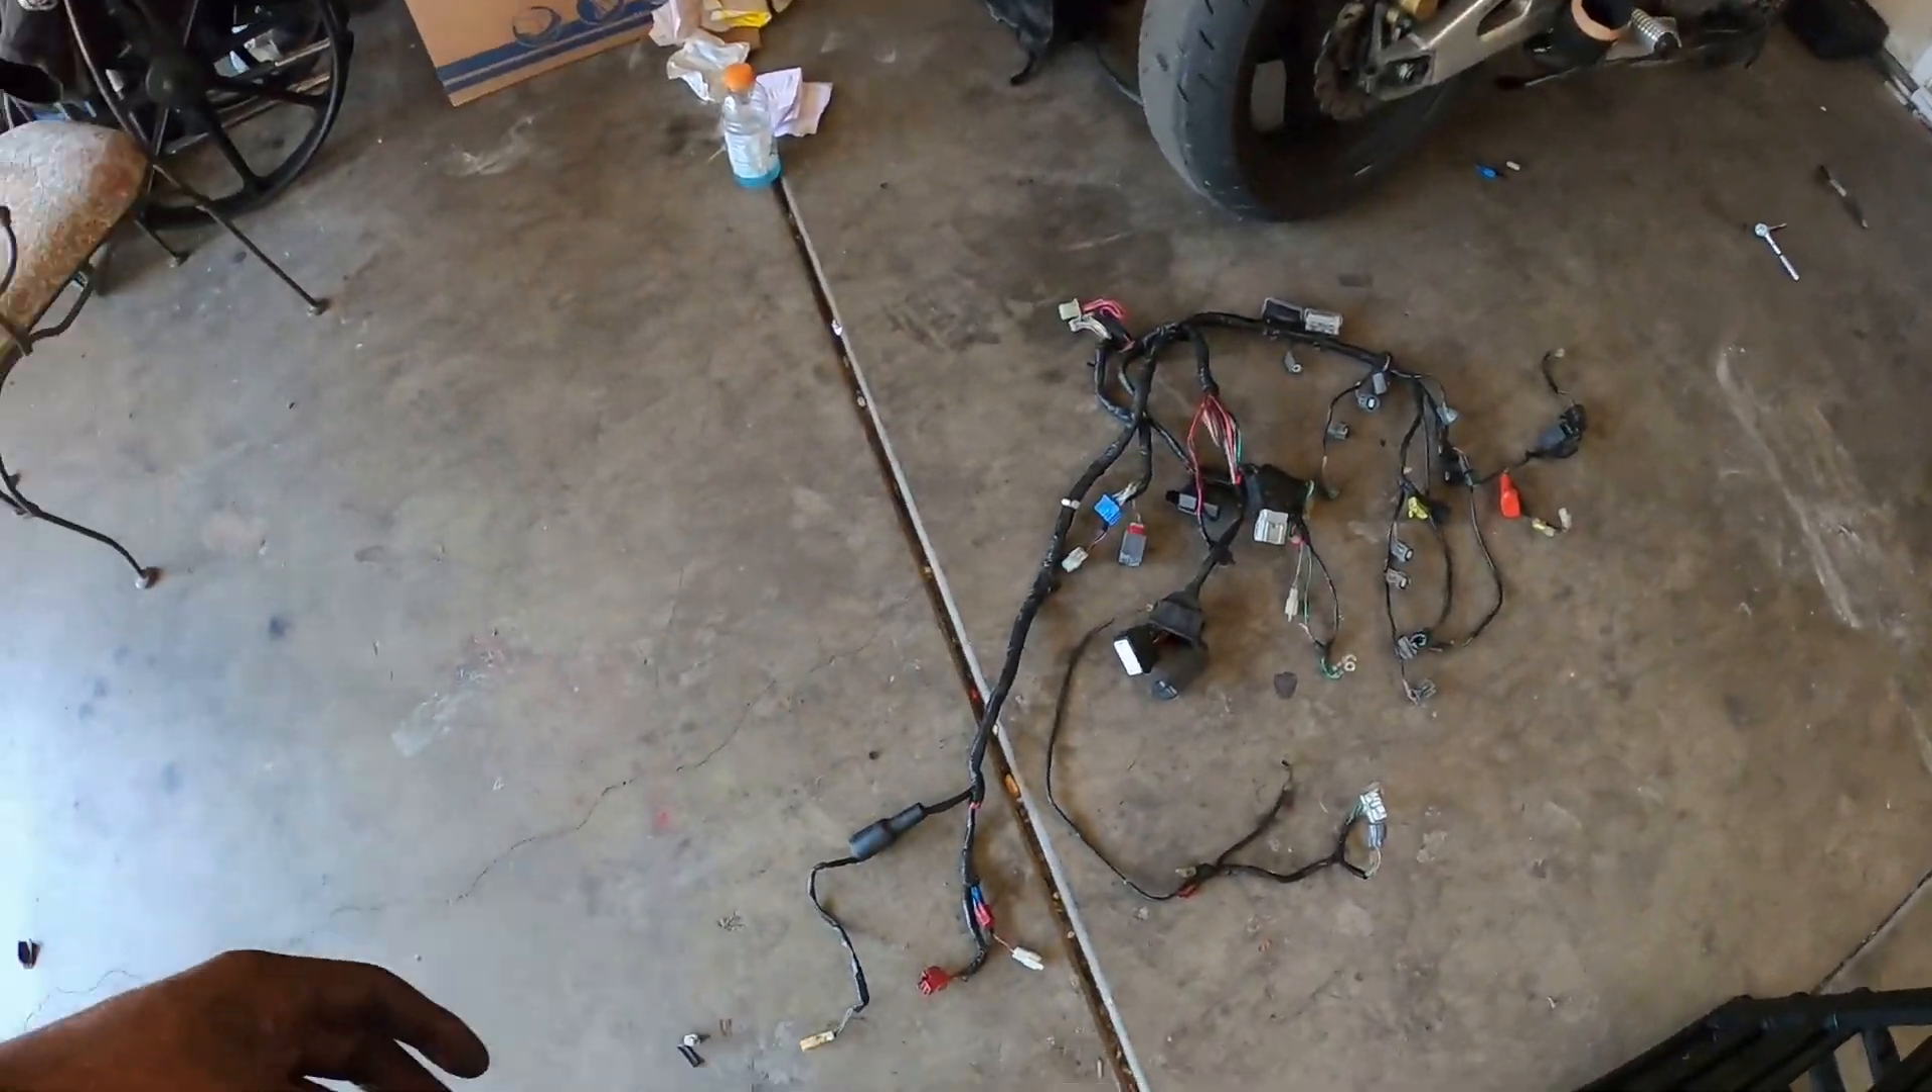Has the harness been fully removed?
Yes.